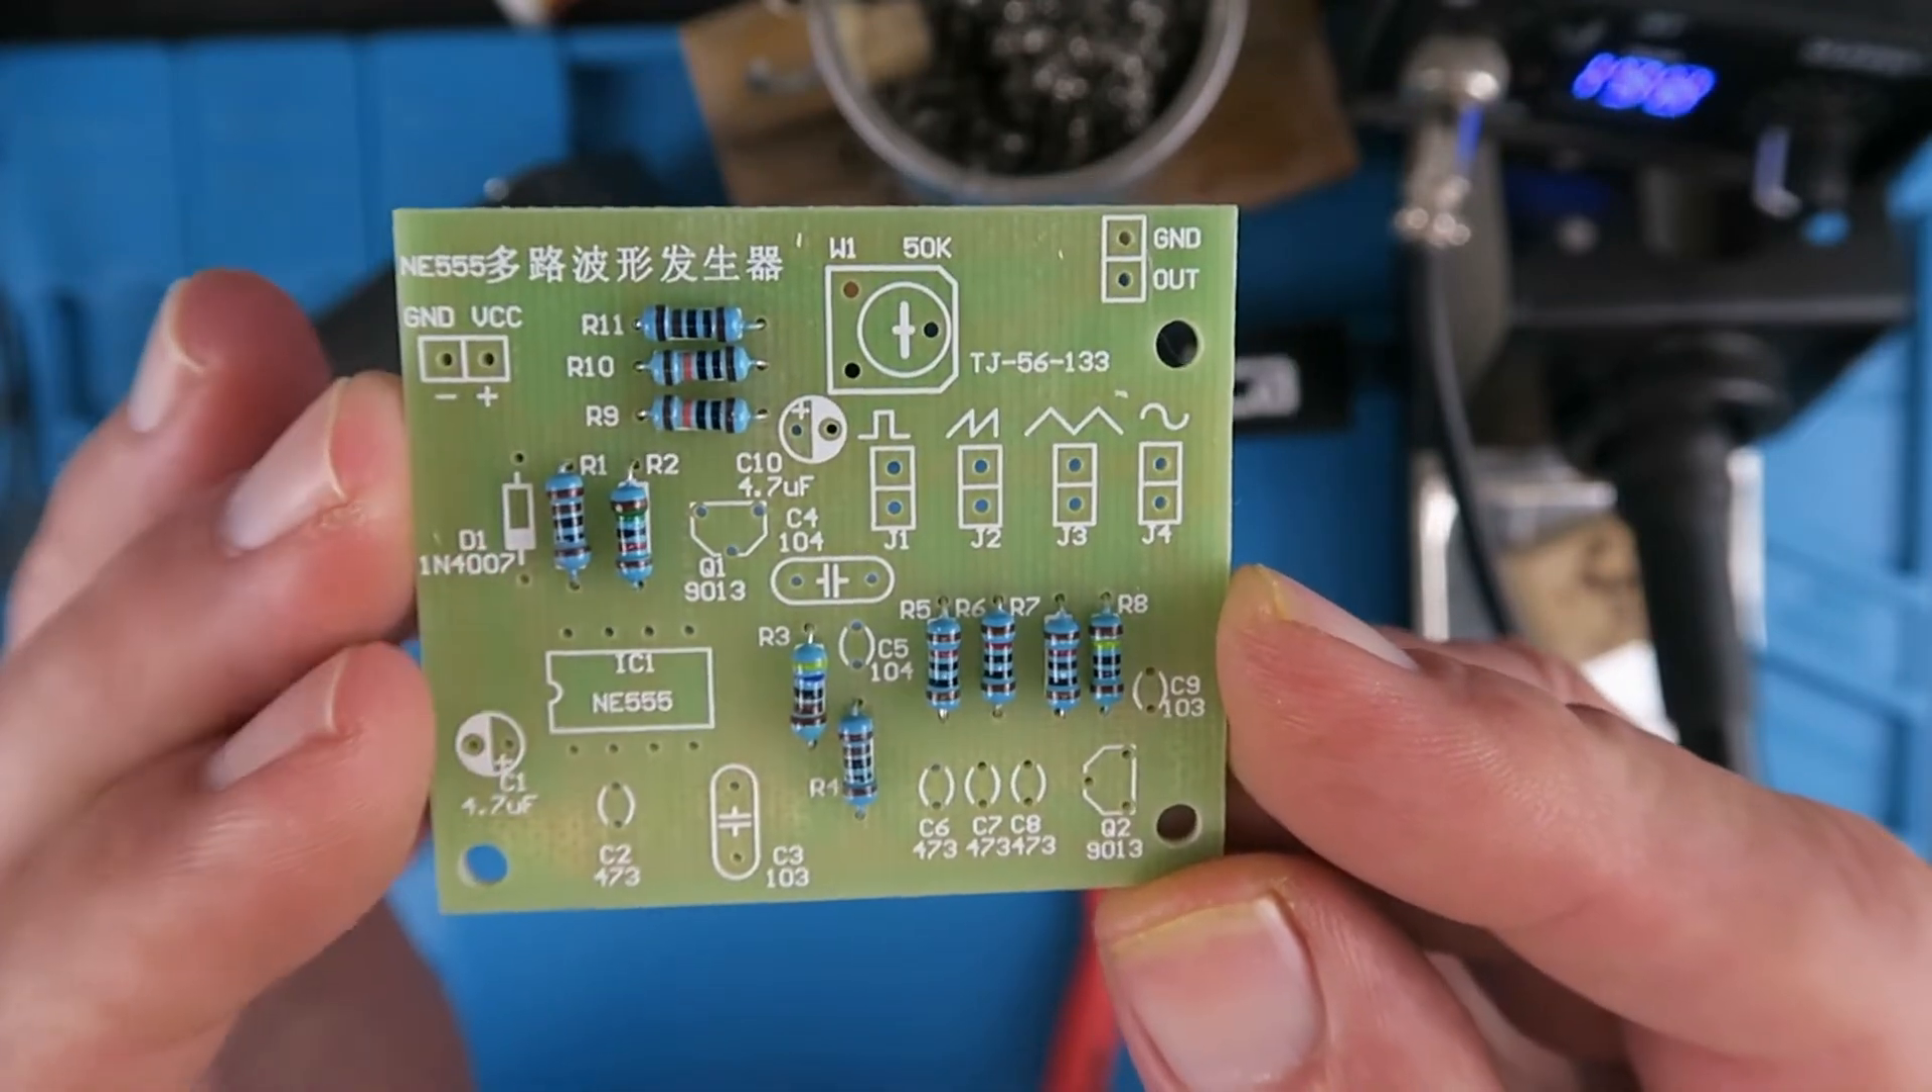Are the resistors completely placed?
Yes.